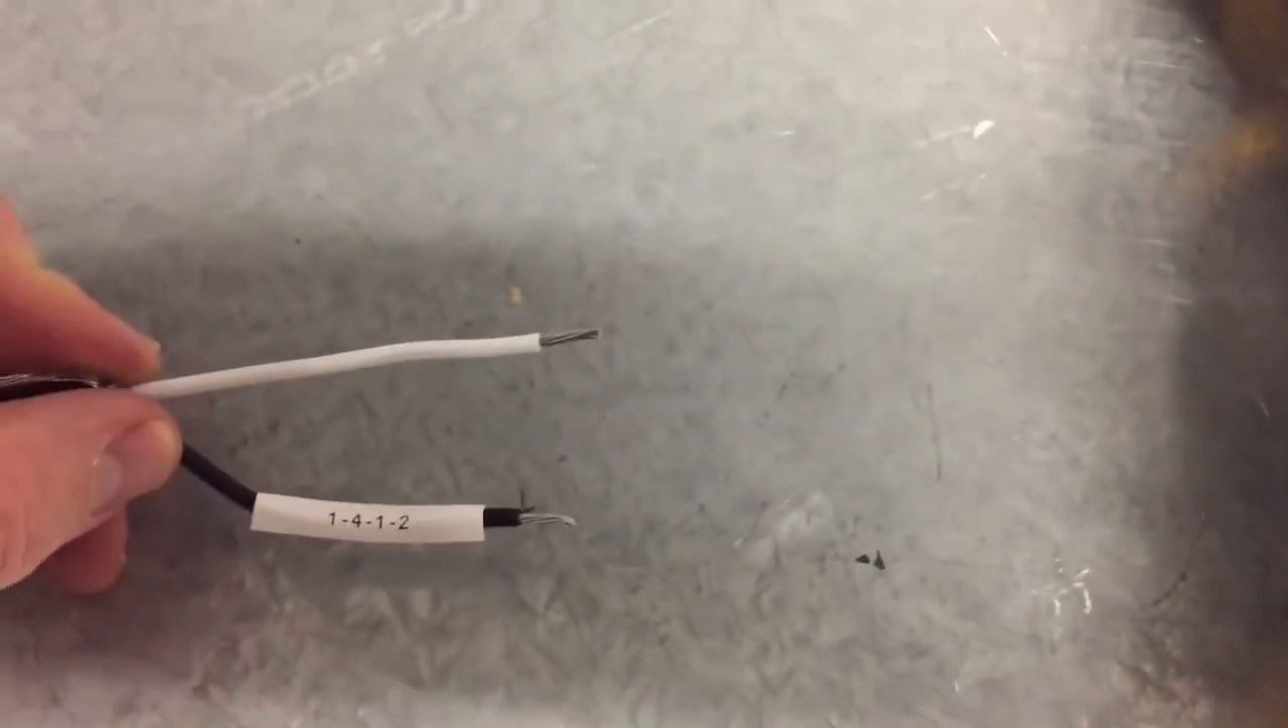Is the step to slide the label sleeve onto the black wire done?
Yes.